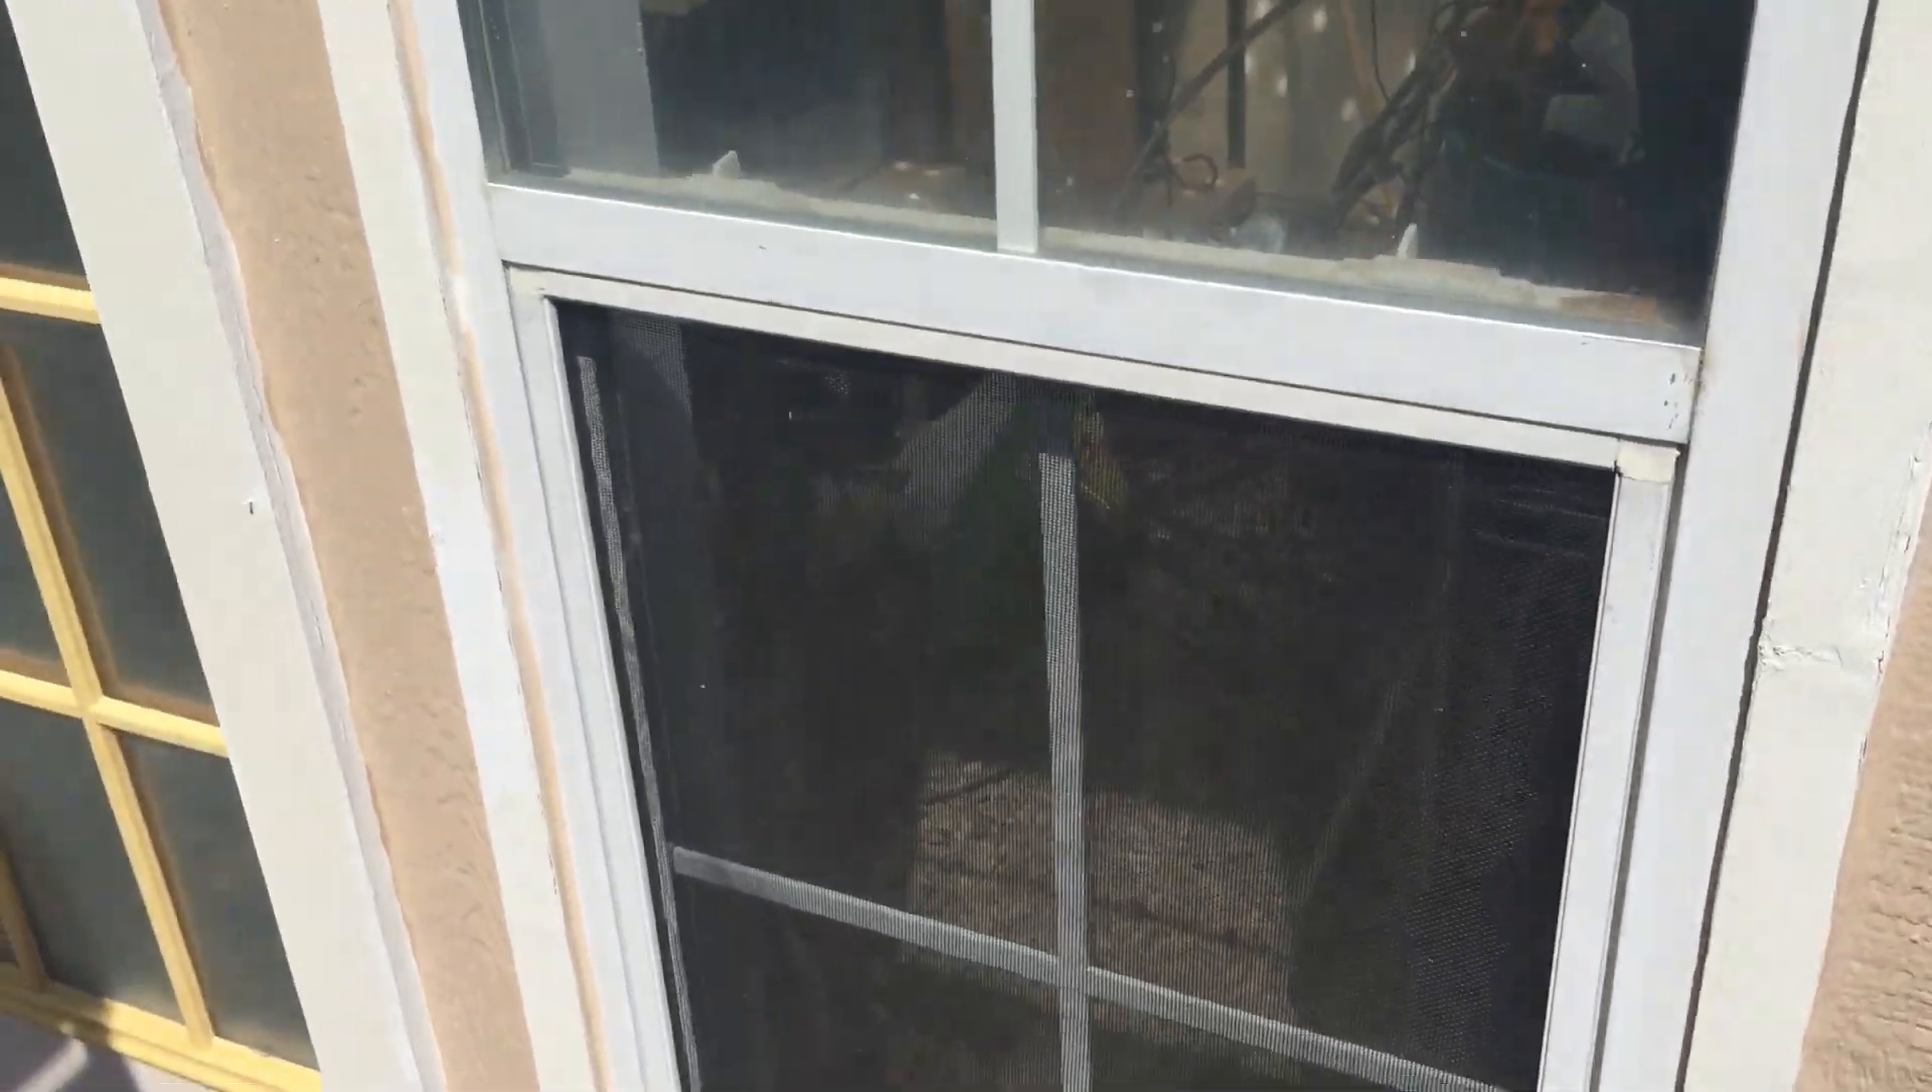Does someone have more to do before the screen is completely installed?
No.